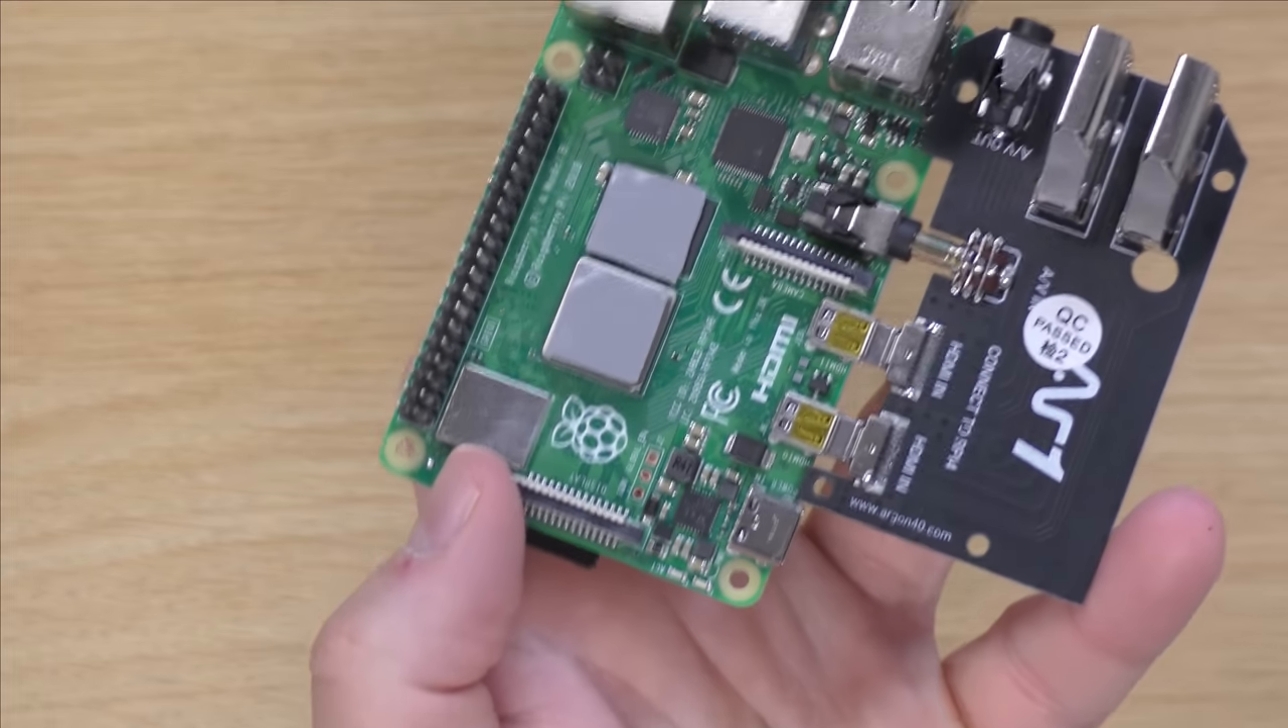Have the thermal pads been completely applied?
Yes.